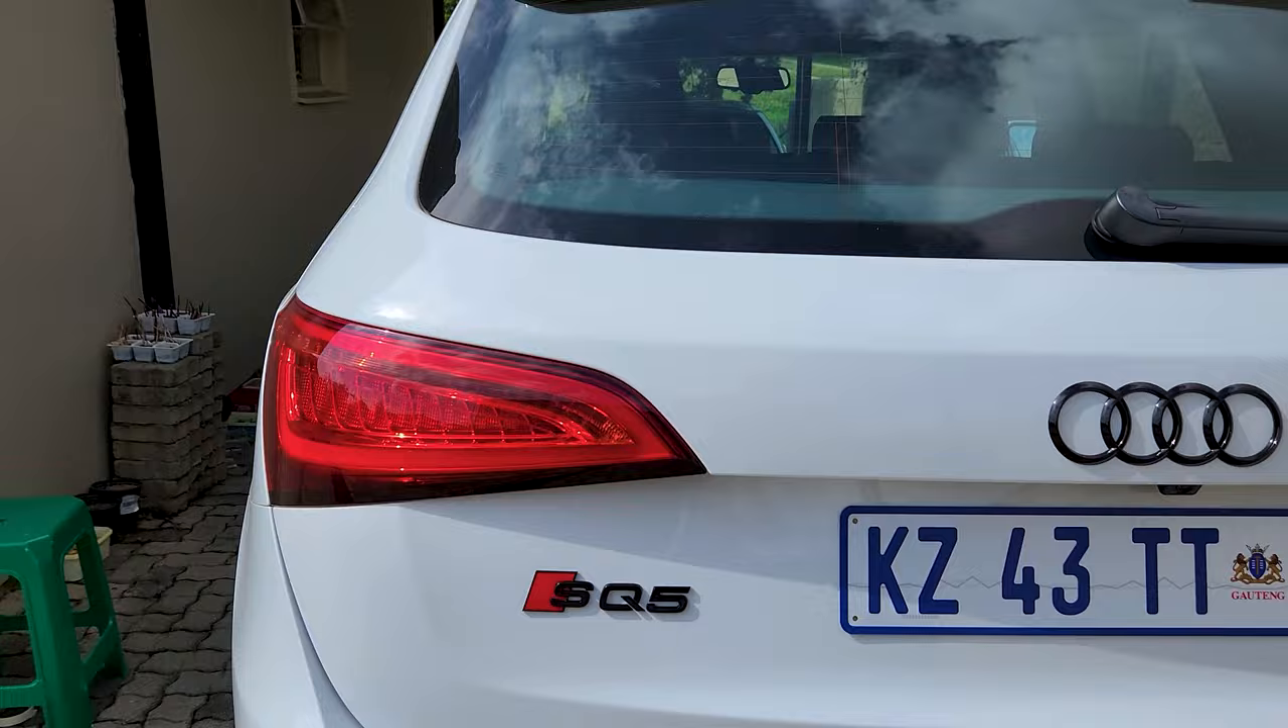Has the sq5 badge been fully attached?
Yes.